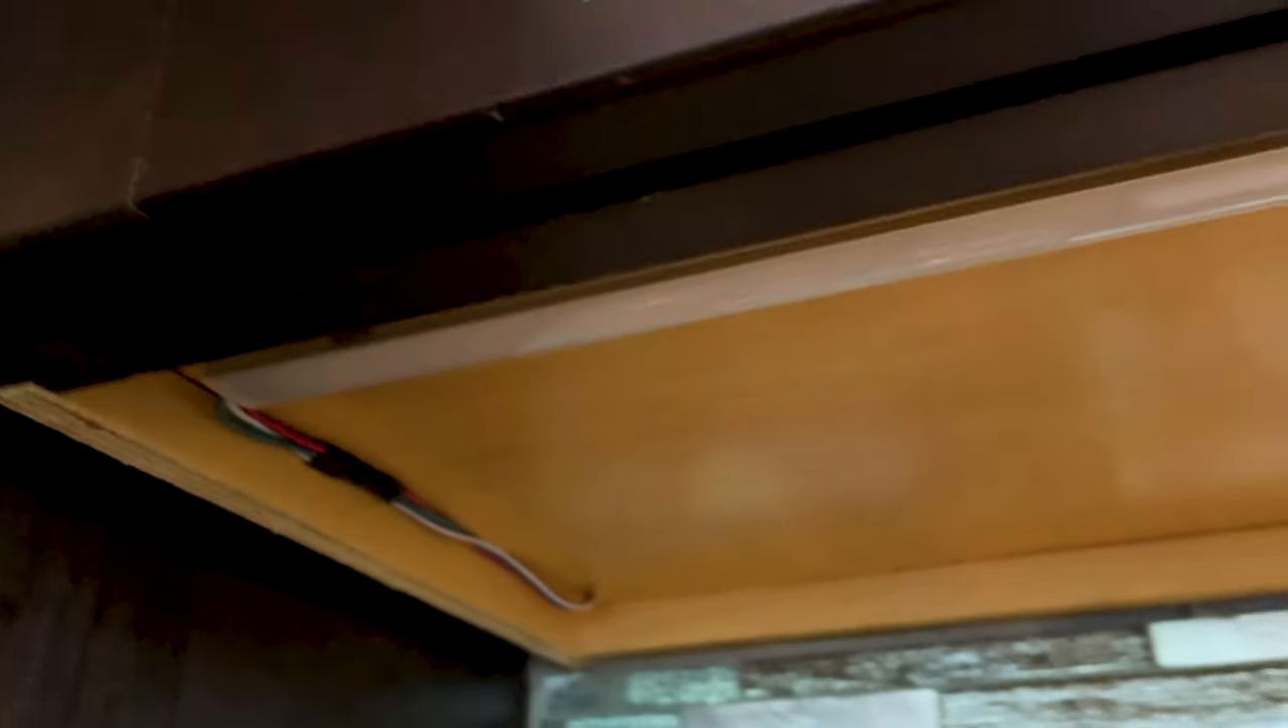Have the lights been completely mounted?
Yes.